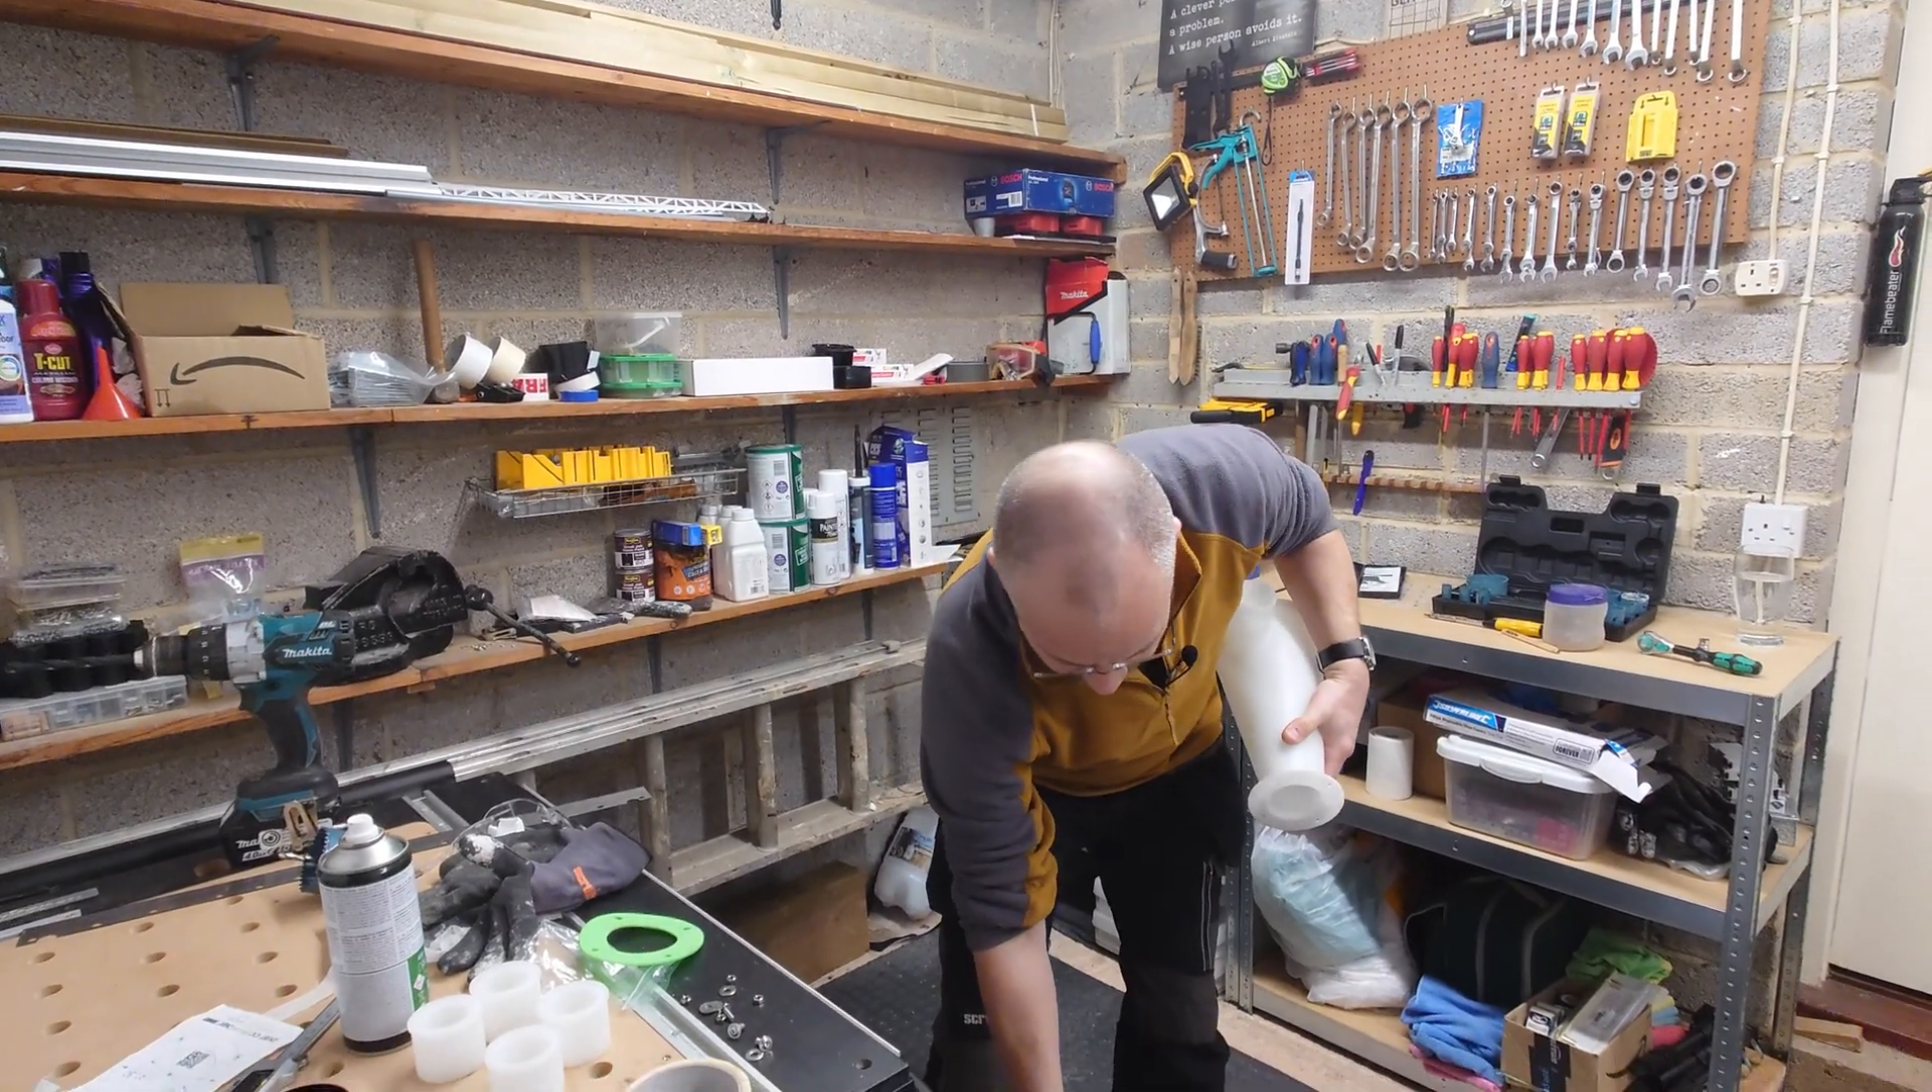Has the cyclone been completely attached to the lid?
No.